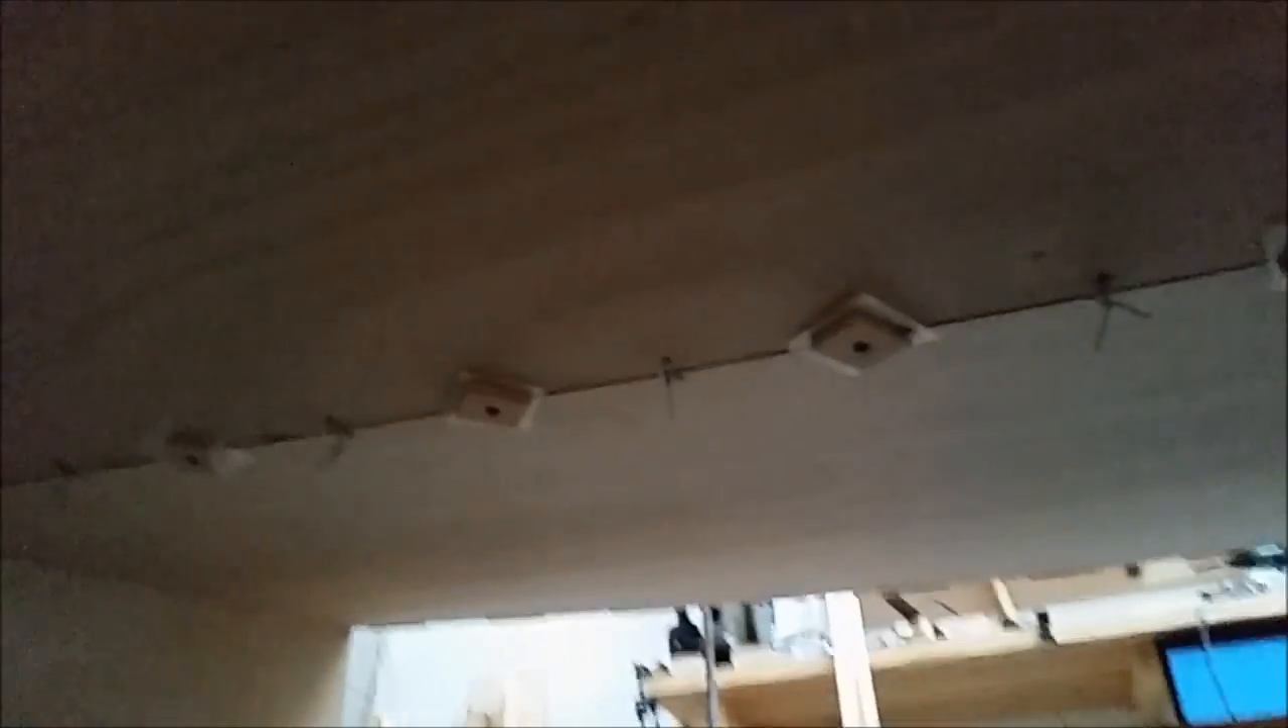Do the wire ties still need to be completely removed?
Yes.